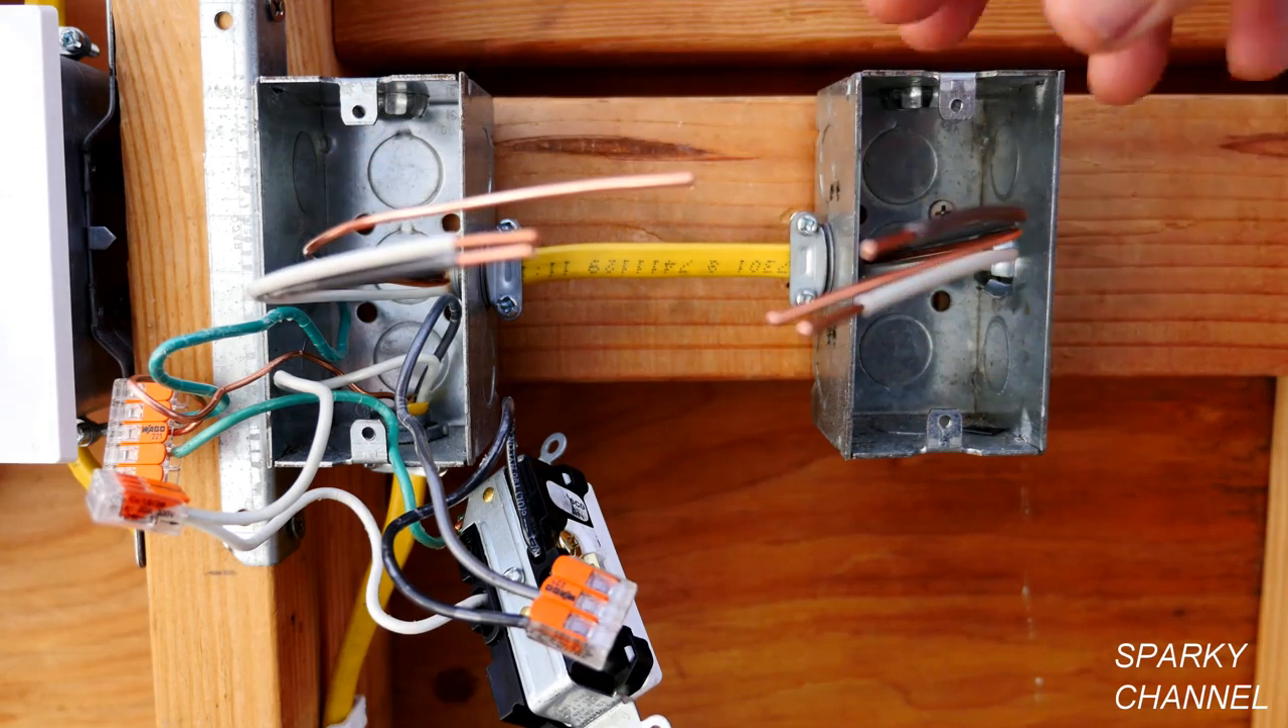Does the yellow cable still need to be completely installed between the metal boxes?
No.